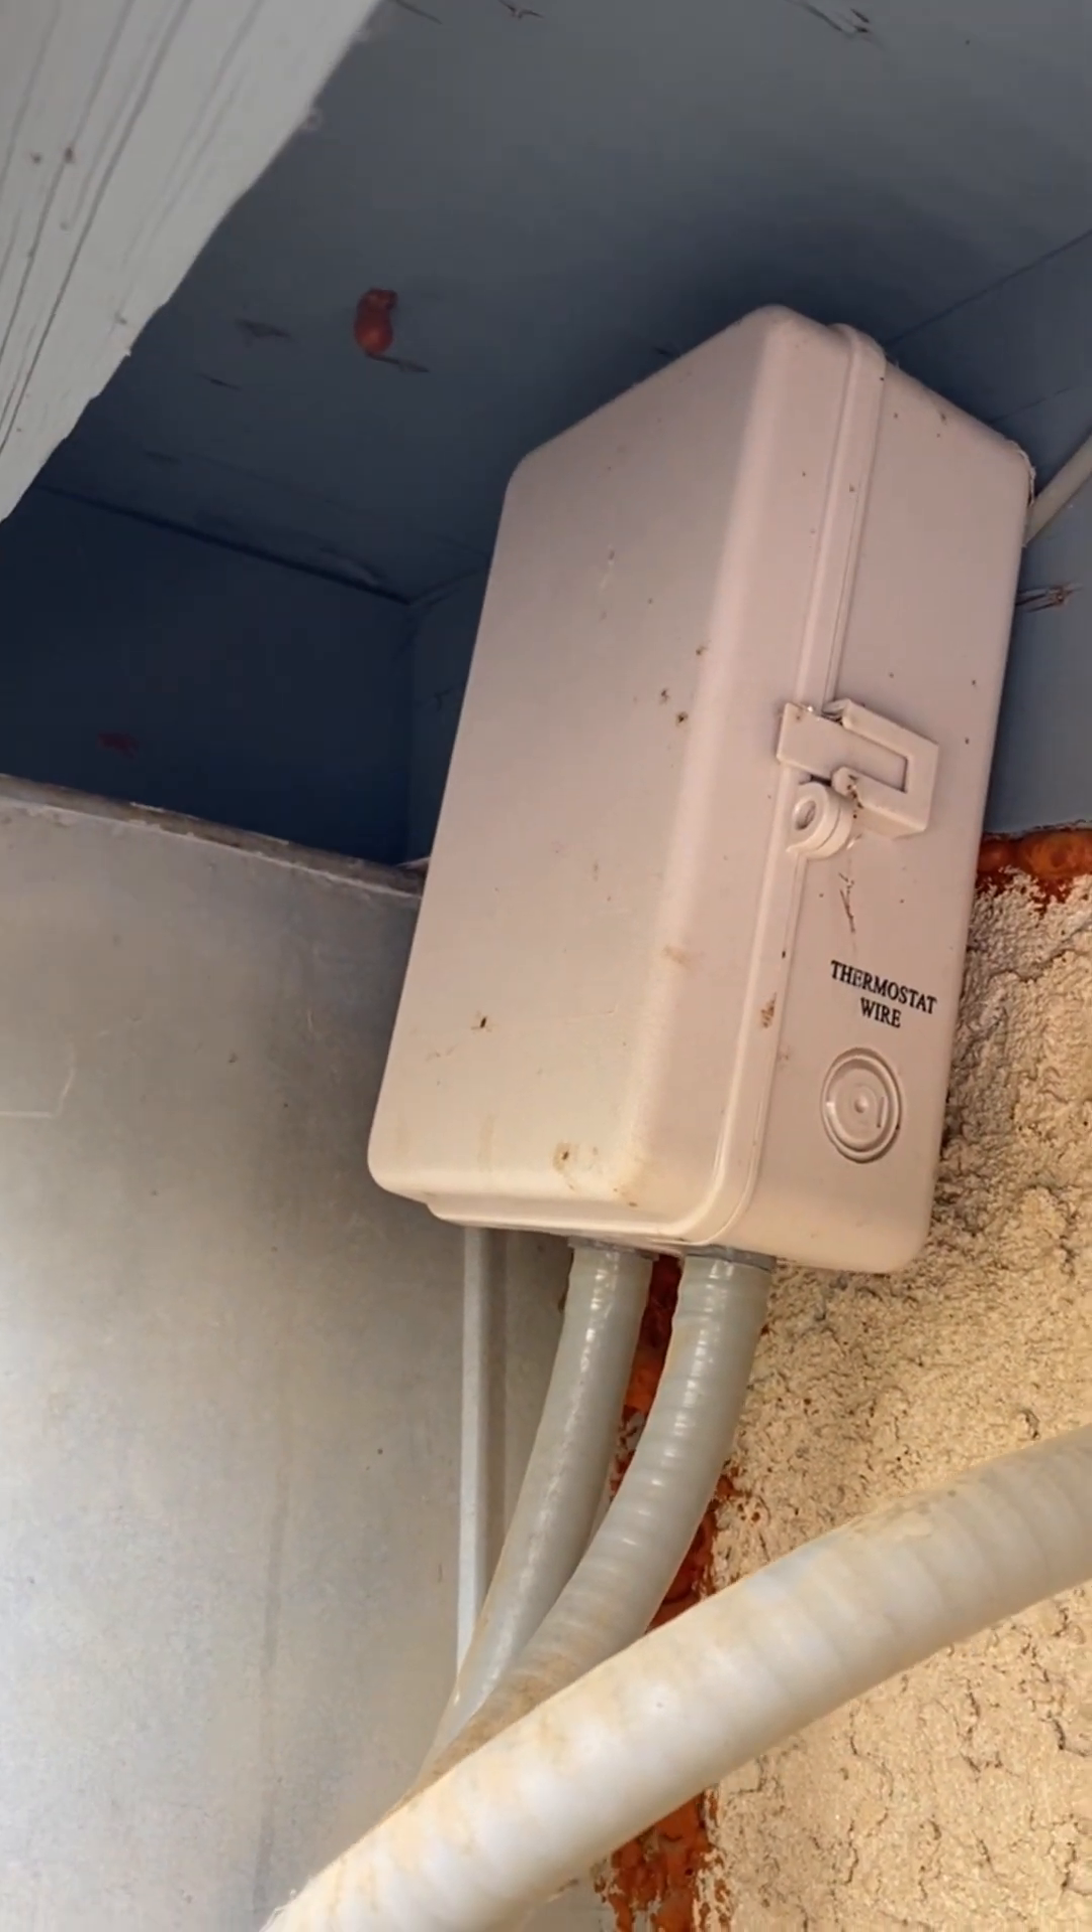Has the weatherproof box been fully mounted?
Yes.